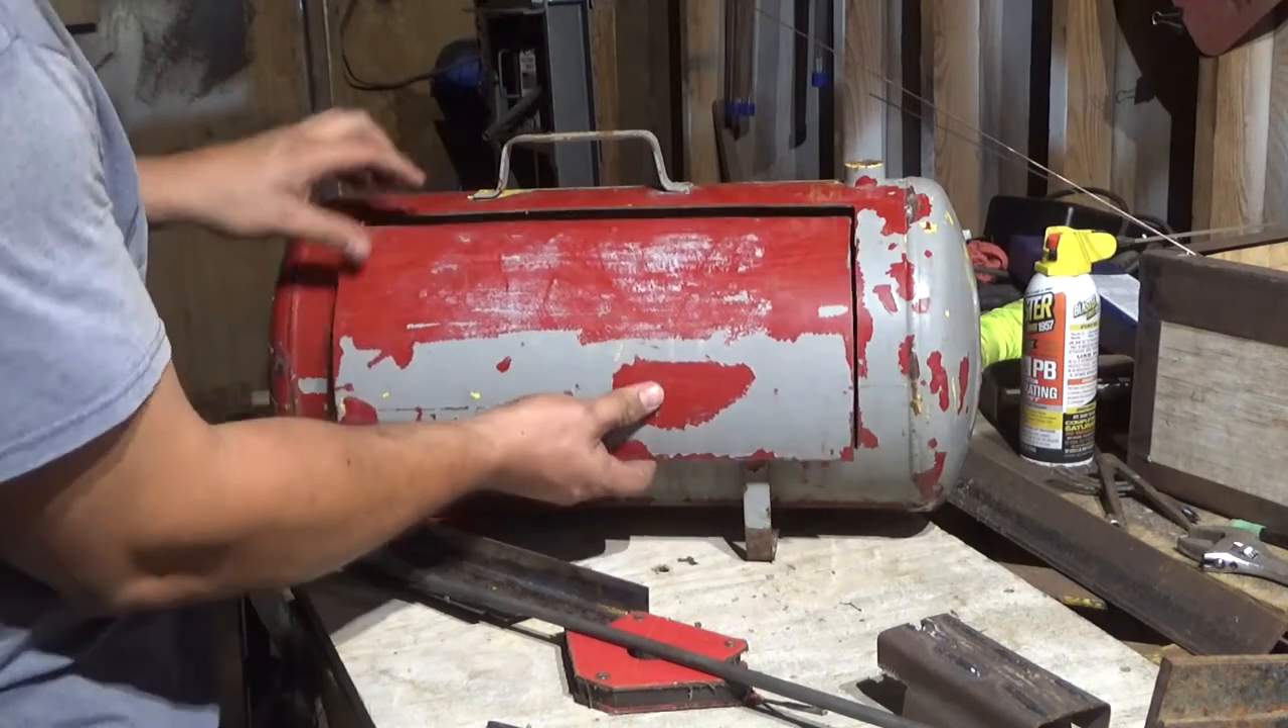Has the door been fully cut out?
Yes.